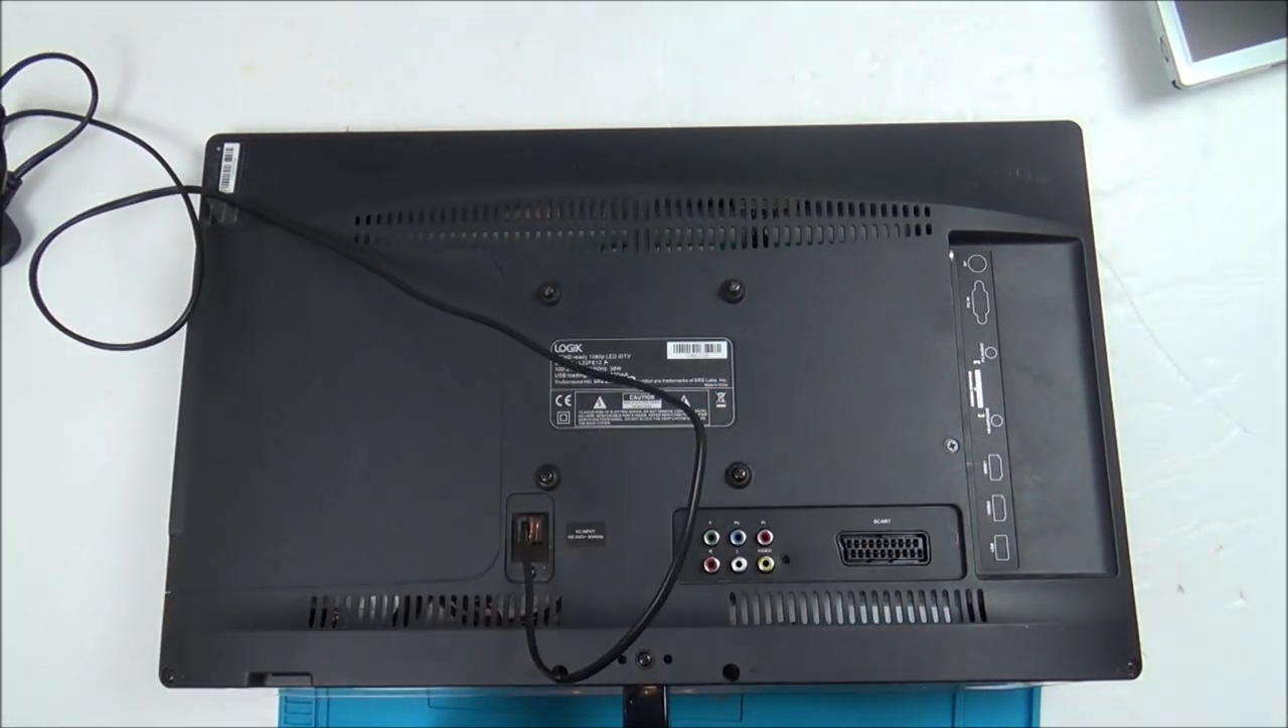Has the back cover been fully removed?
No.